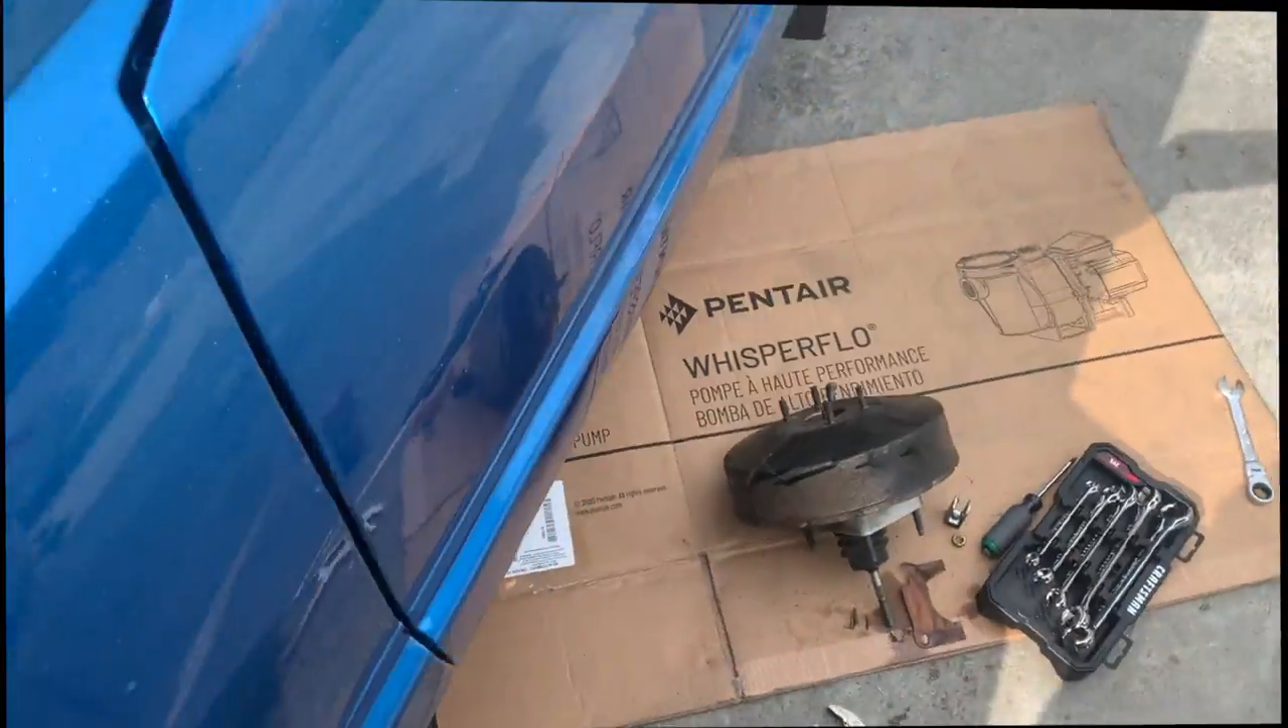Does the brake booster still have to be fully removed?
No.